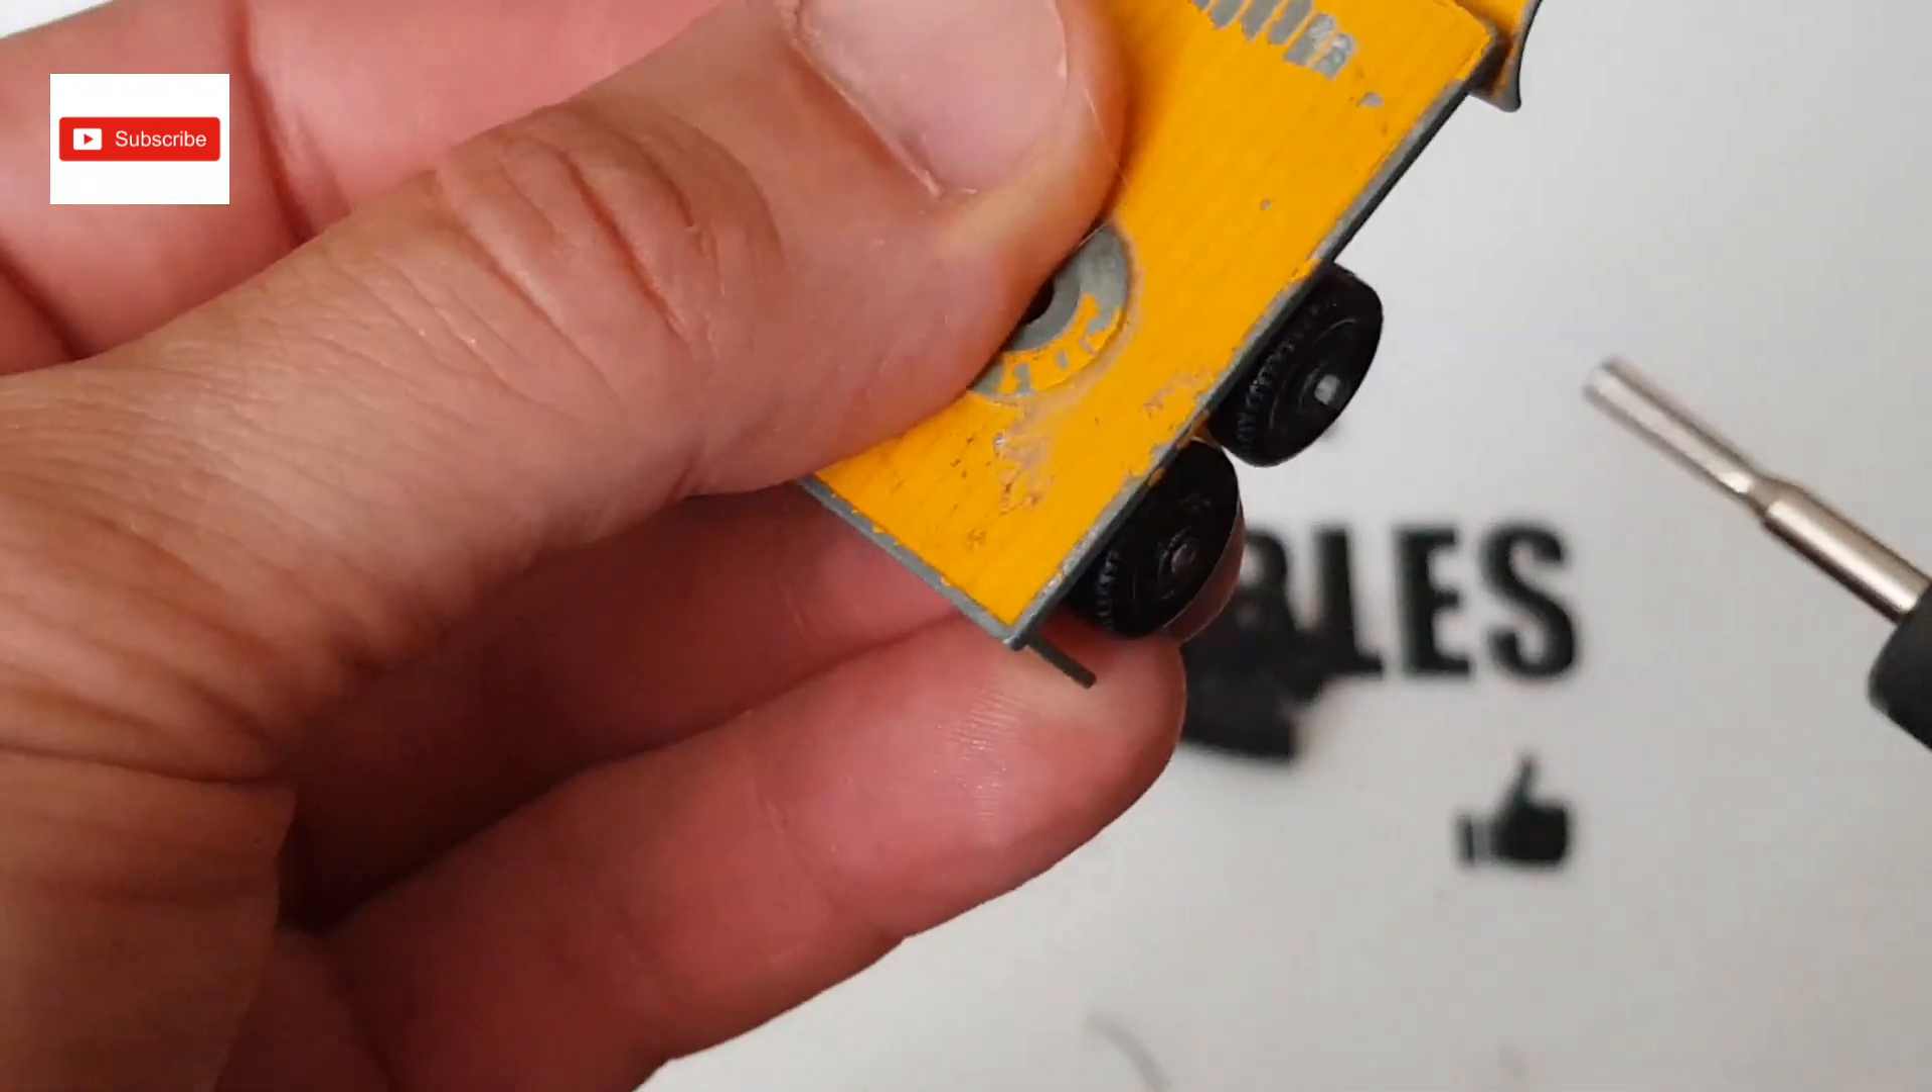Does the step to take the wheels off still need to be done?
Yes.